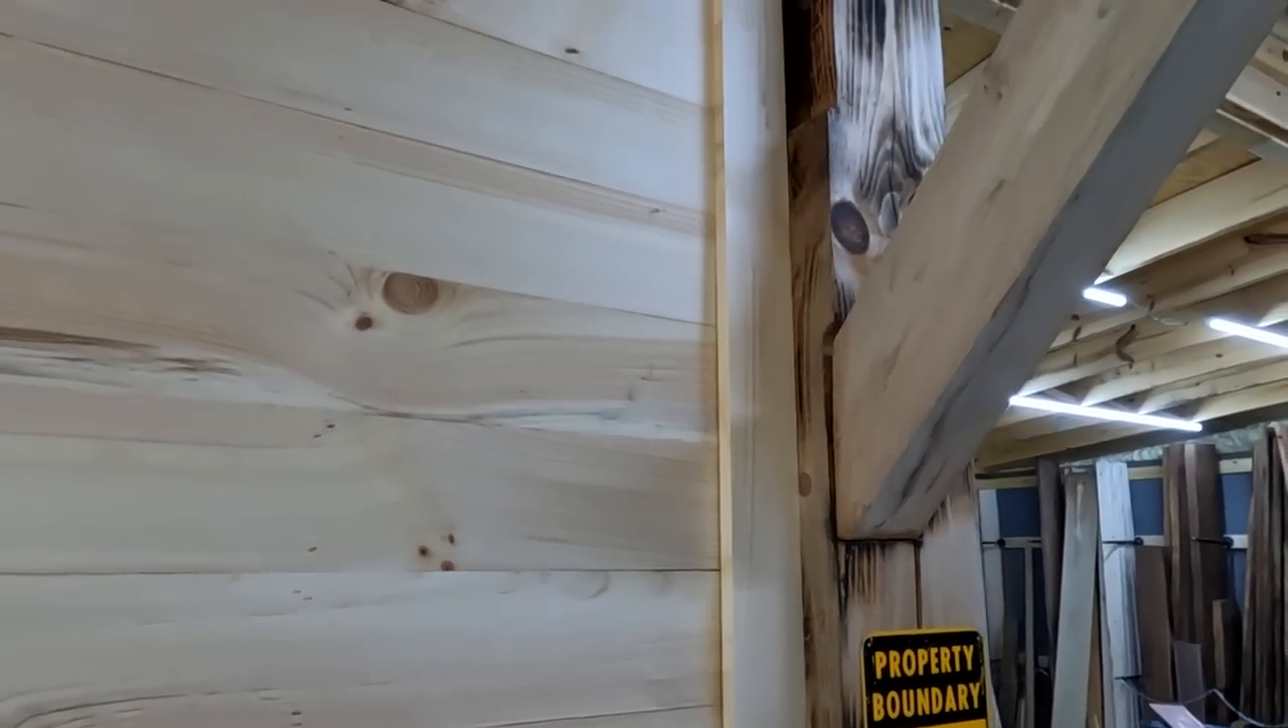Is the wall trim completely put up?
Yes.